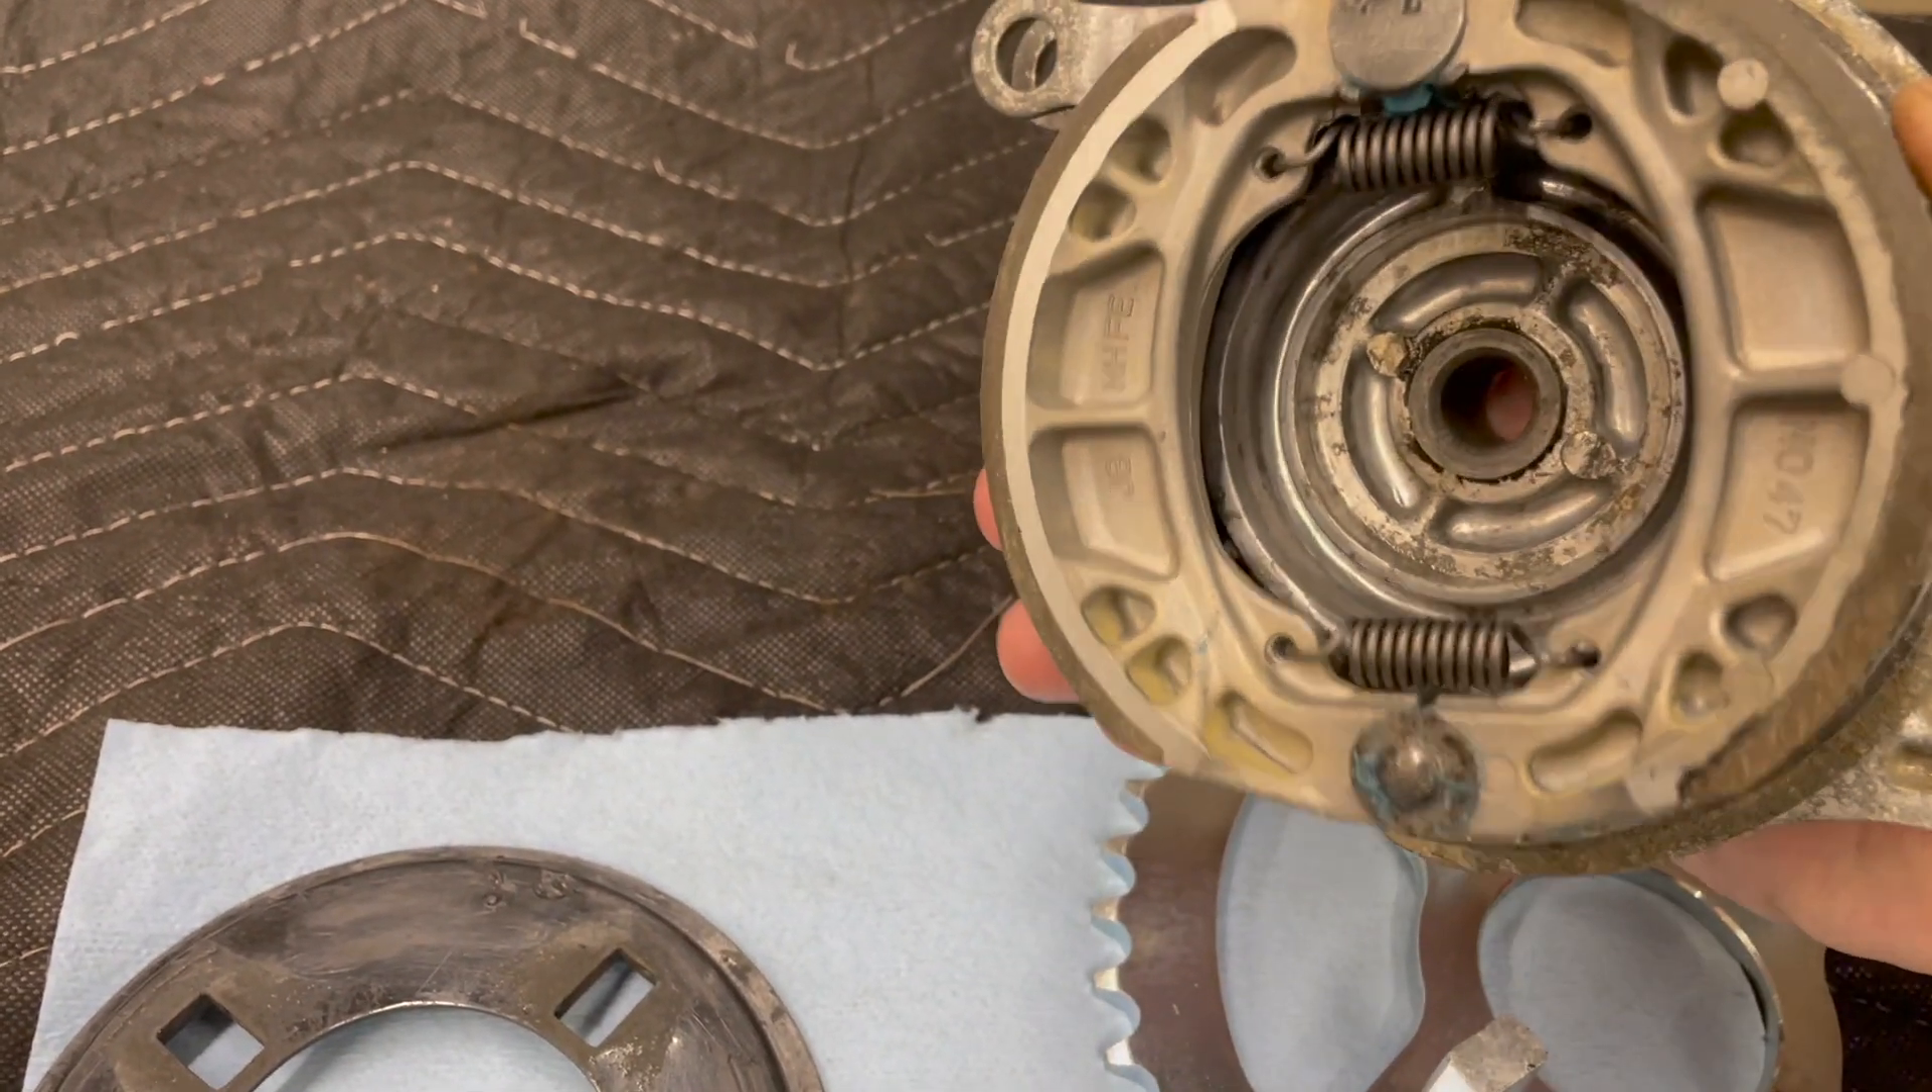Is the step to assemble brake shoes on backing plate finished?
Yes.